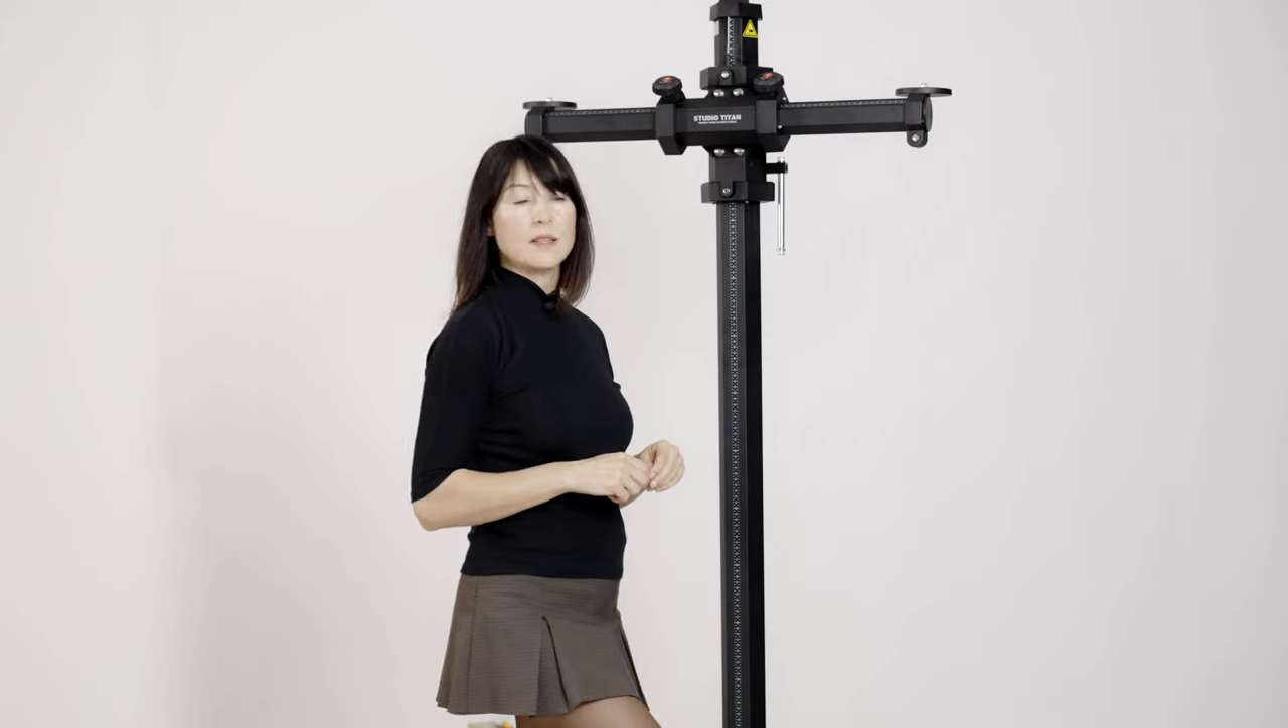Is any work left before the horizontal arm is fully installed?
No.